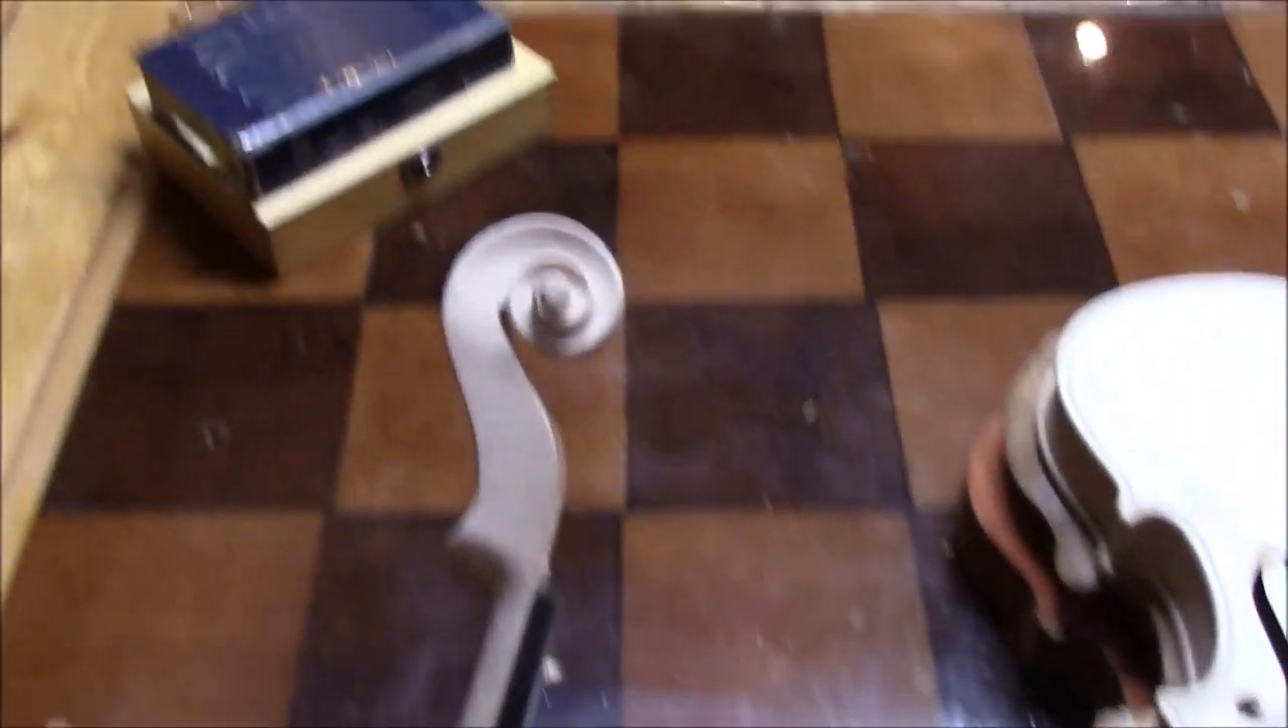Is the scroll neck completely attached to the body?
No.